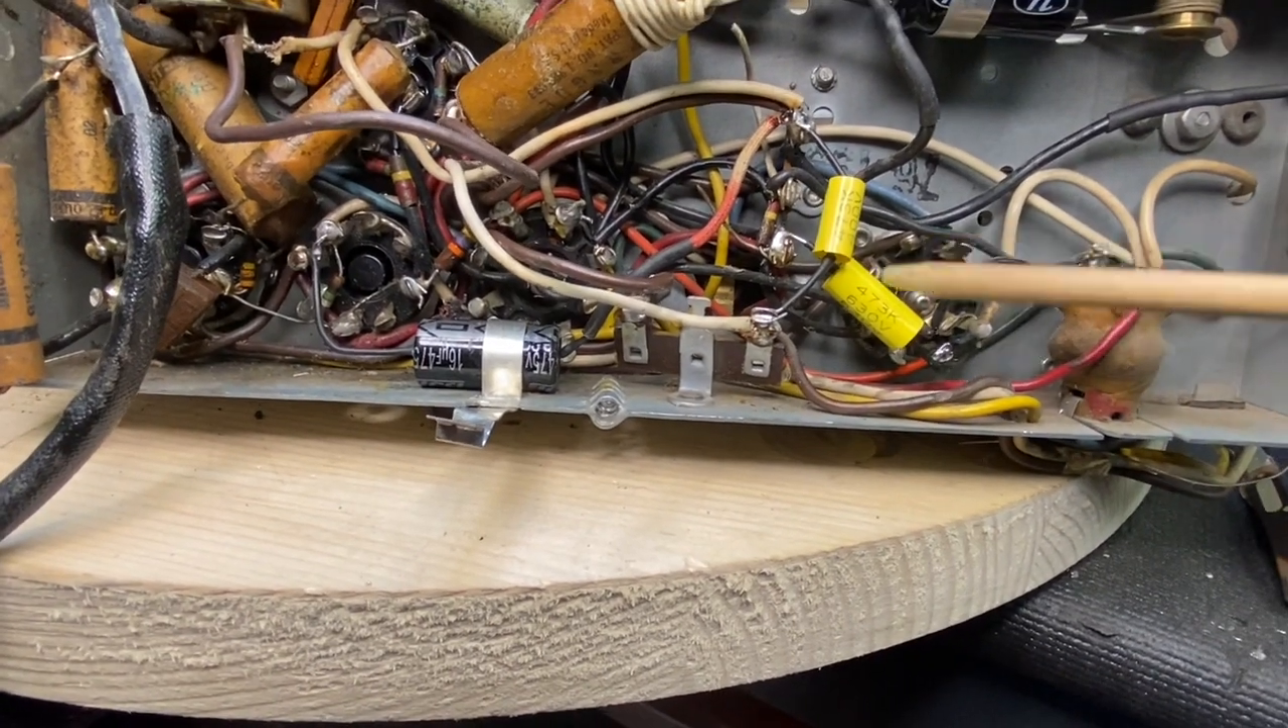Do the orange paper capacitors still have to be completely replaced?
Yes.